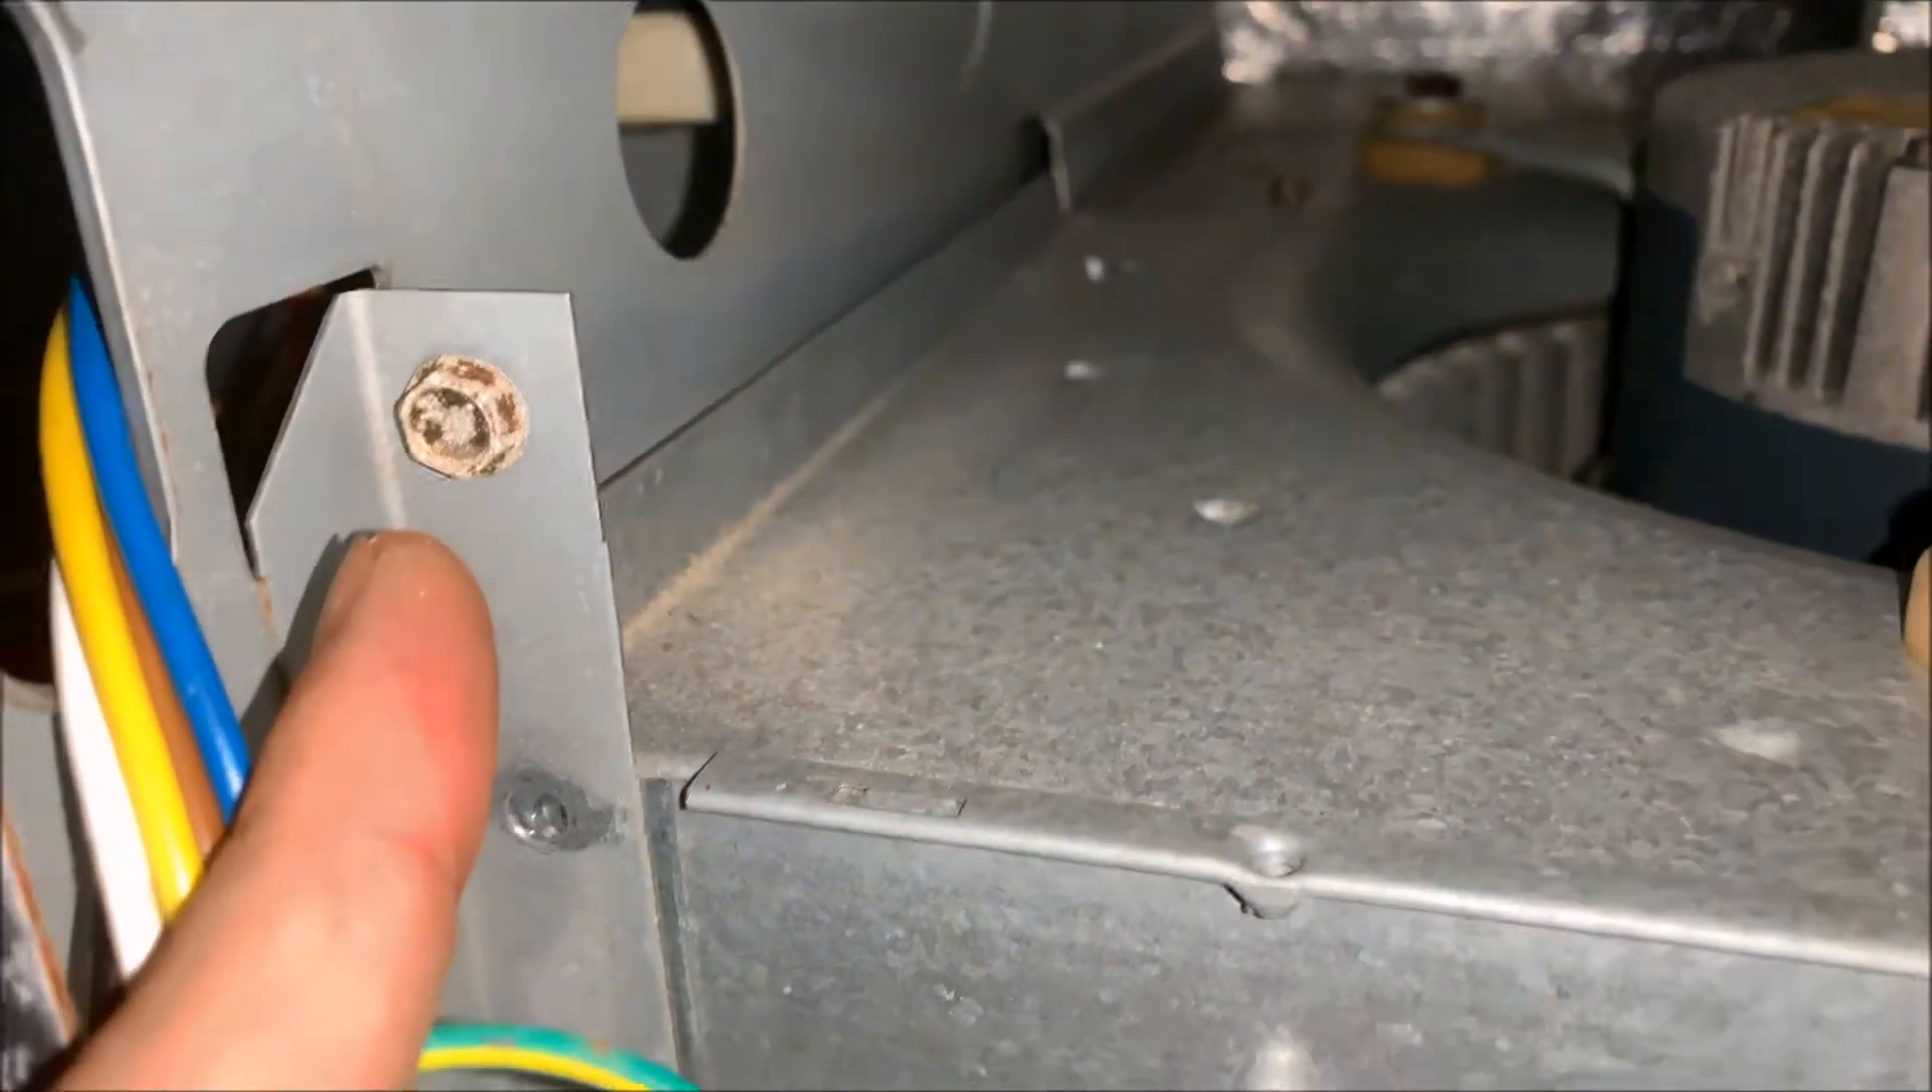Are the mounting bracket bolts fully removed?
No.